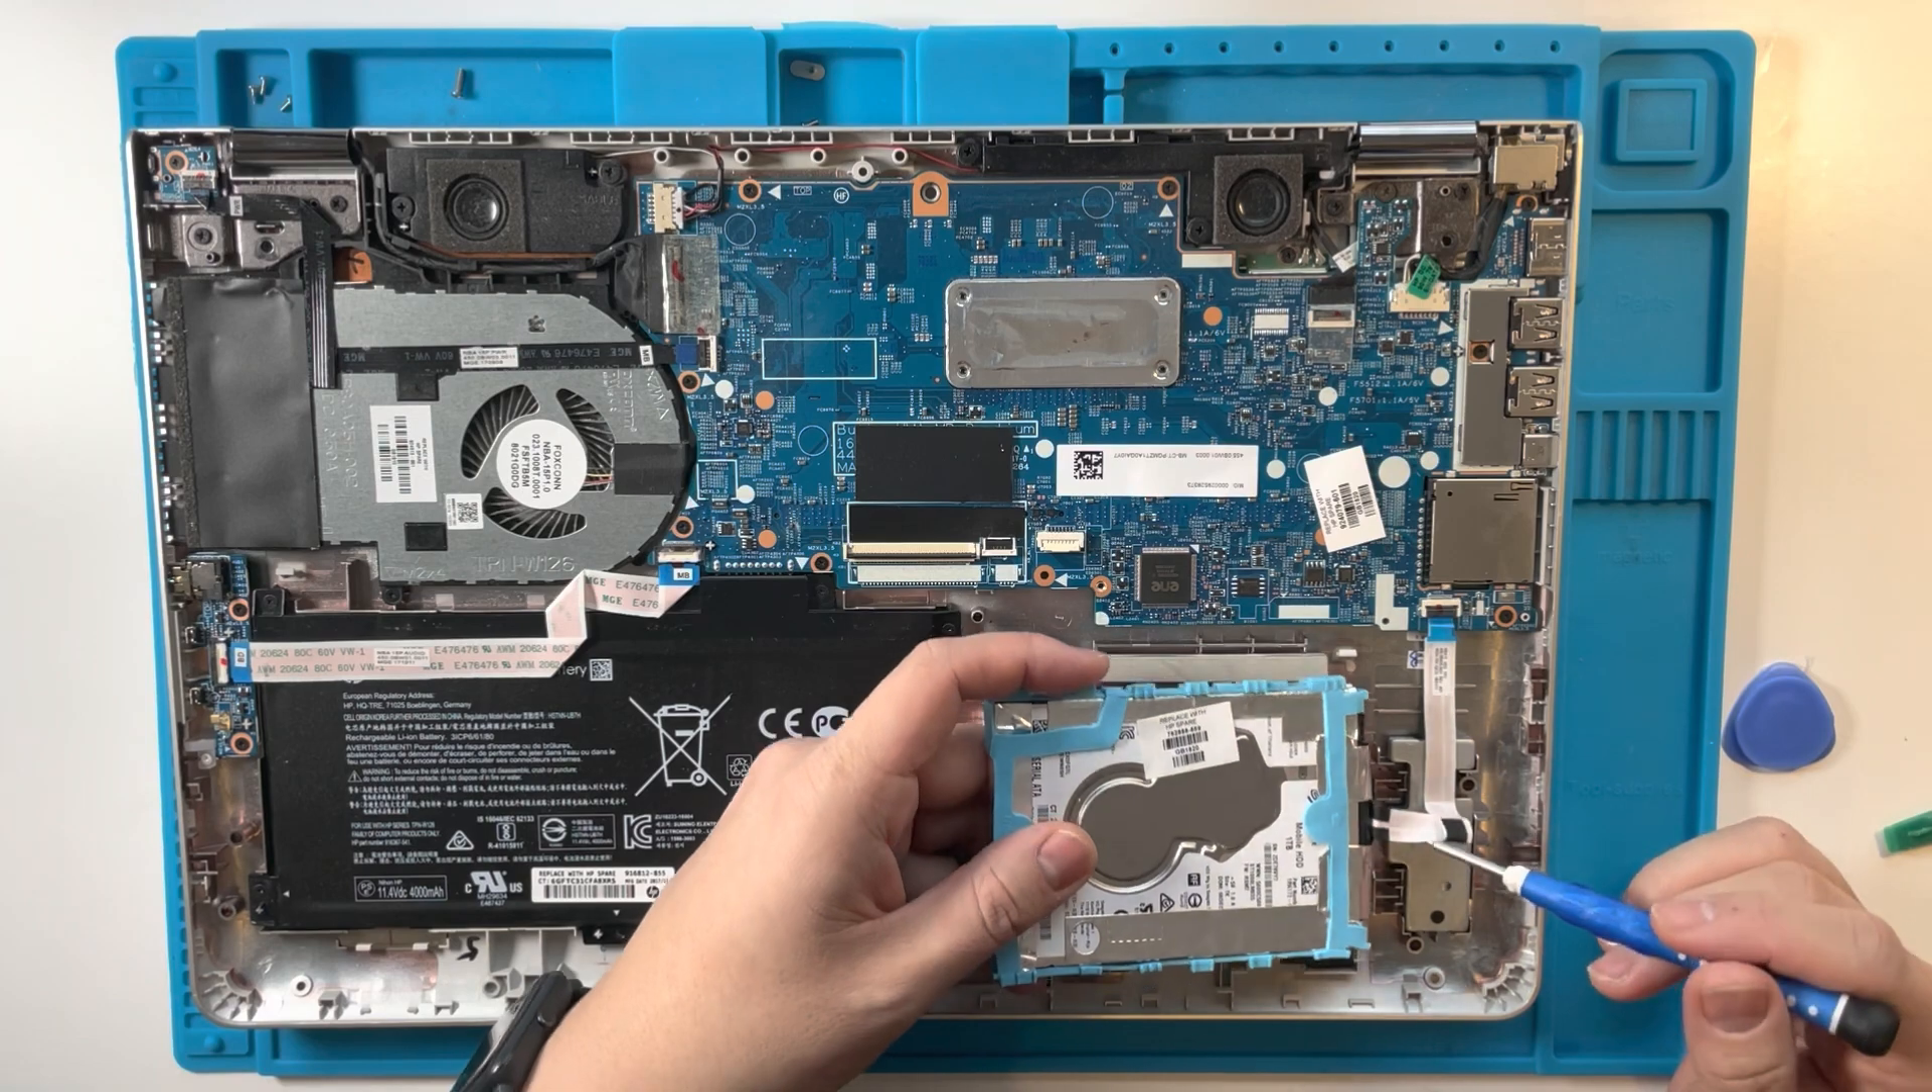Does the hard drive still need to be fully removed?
Yes.